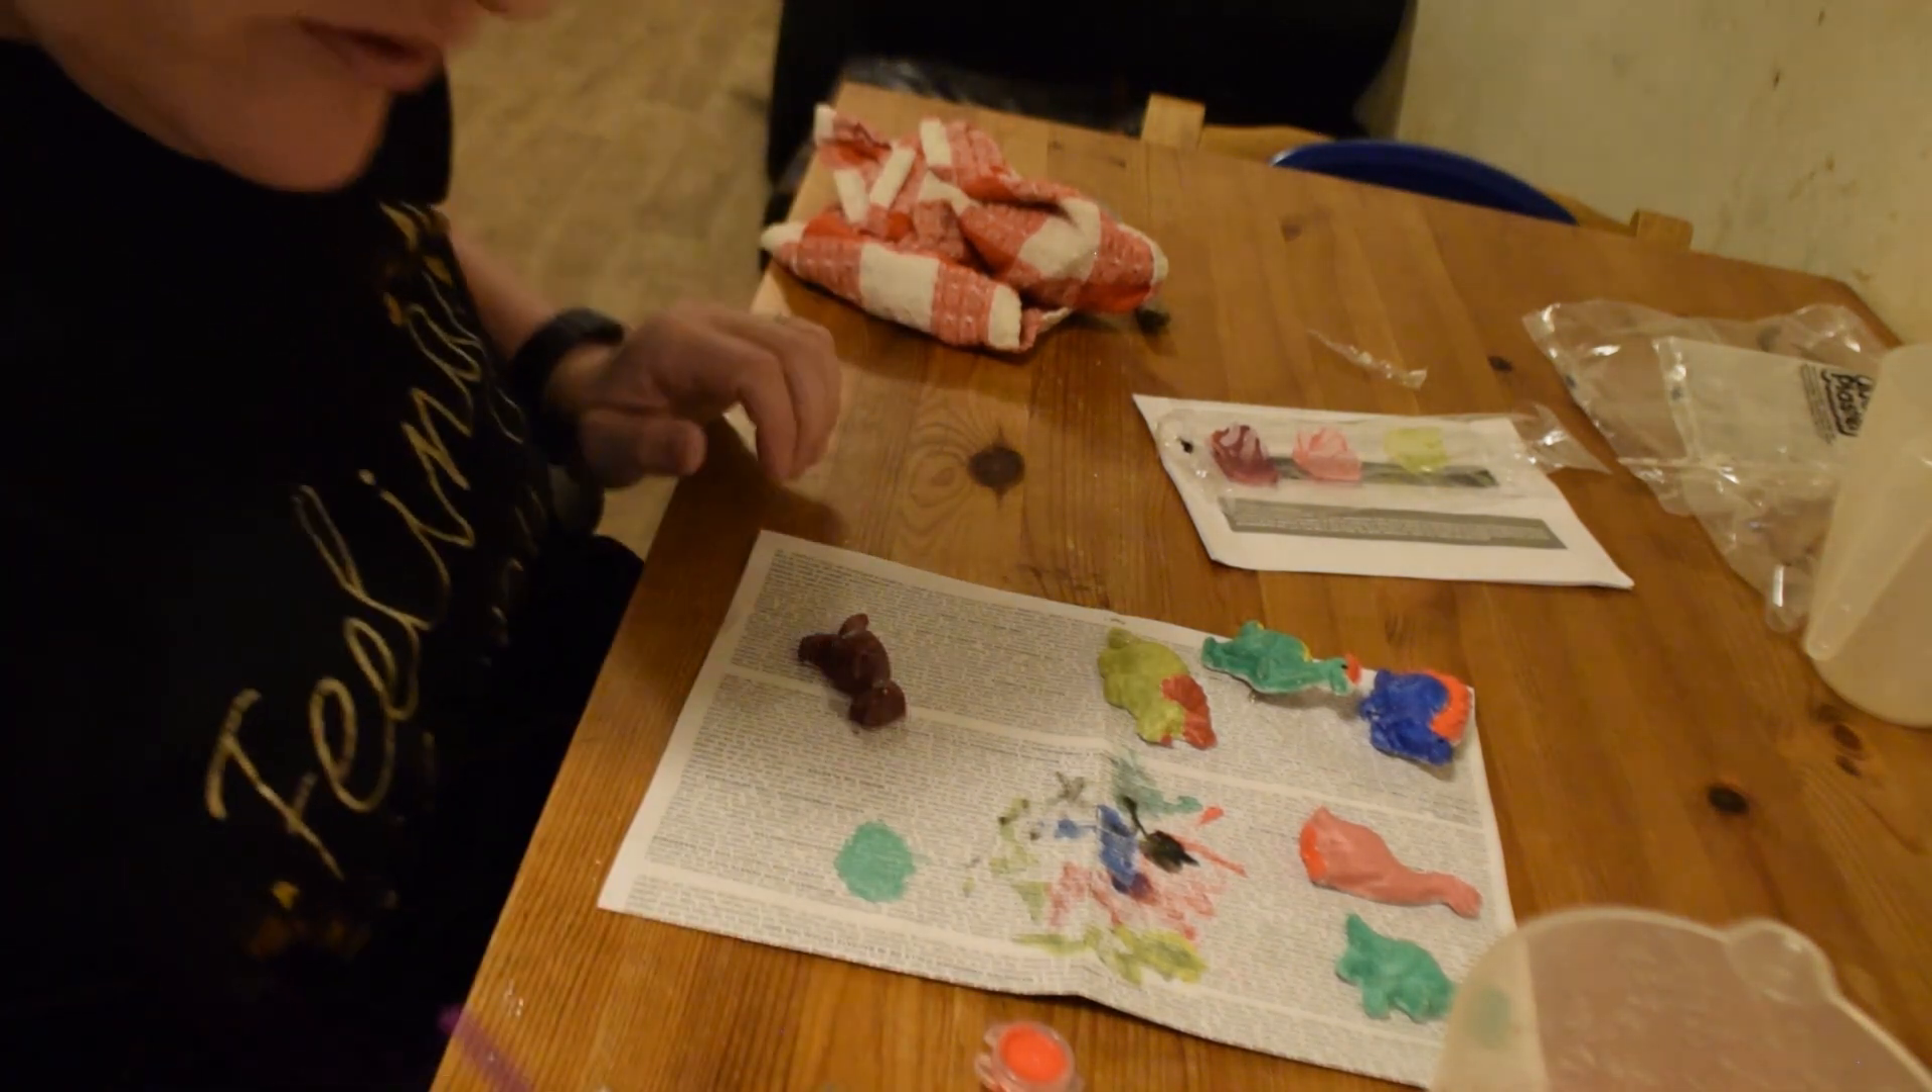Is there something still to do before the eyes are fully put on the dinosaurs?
Yes.